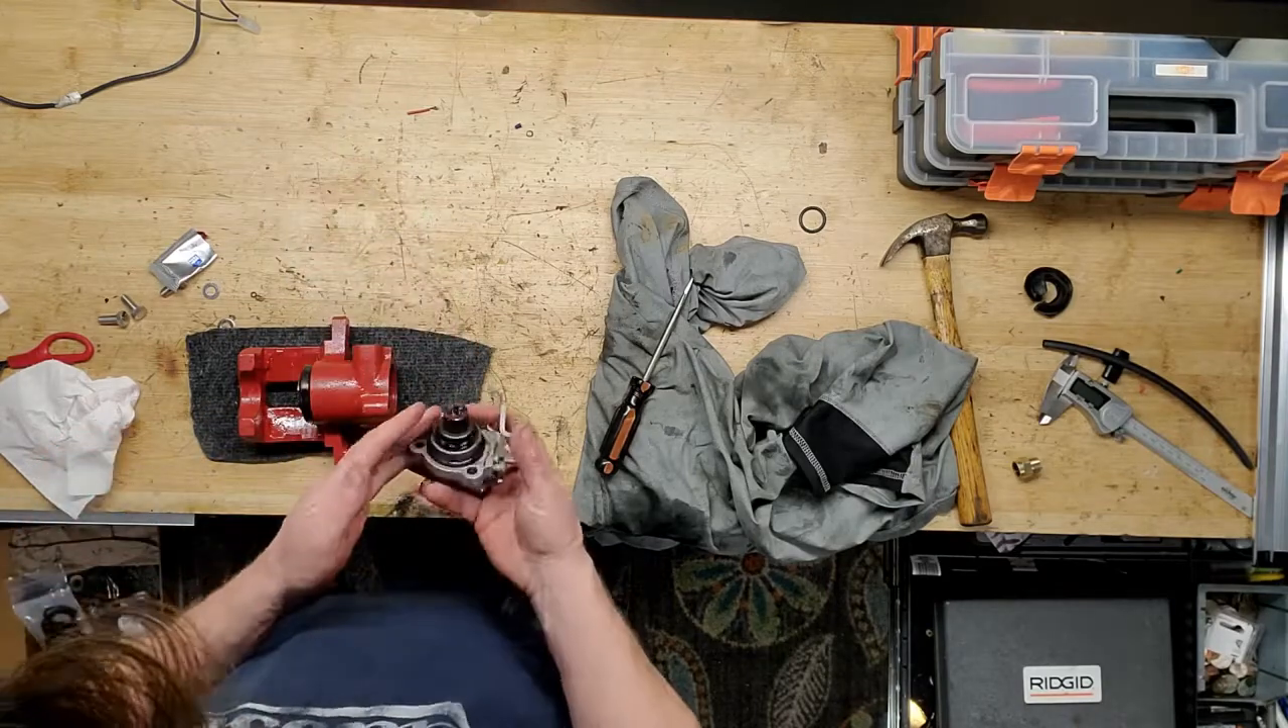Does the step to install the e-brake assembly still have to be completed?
Yes.